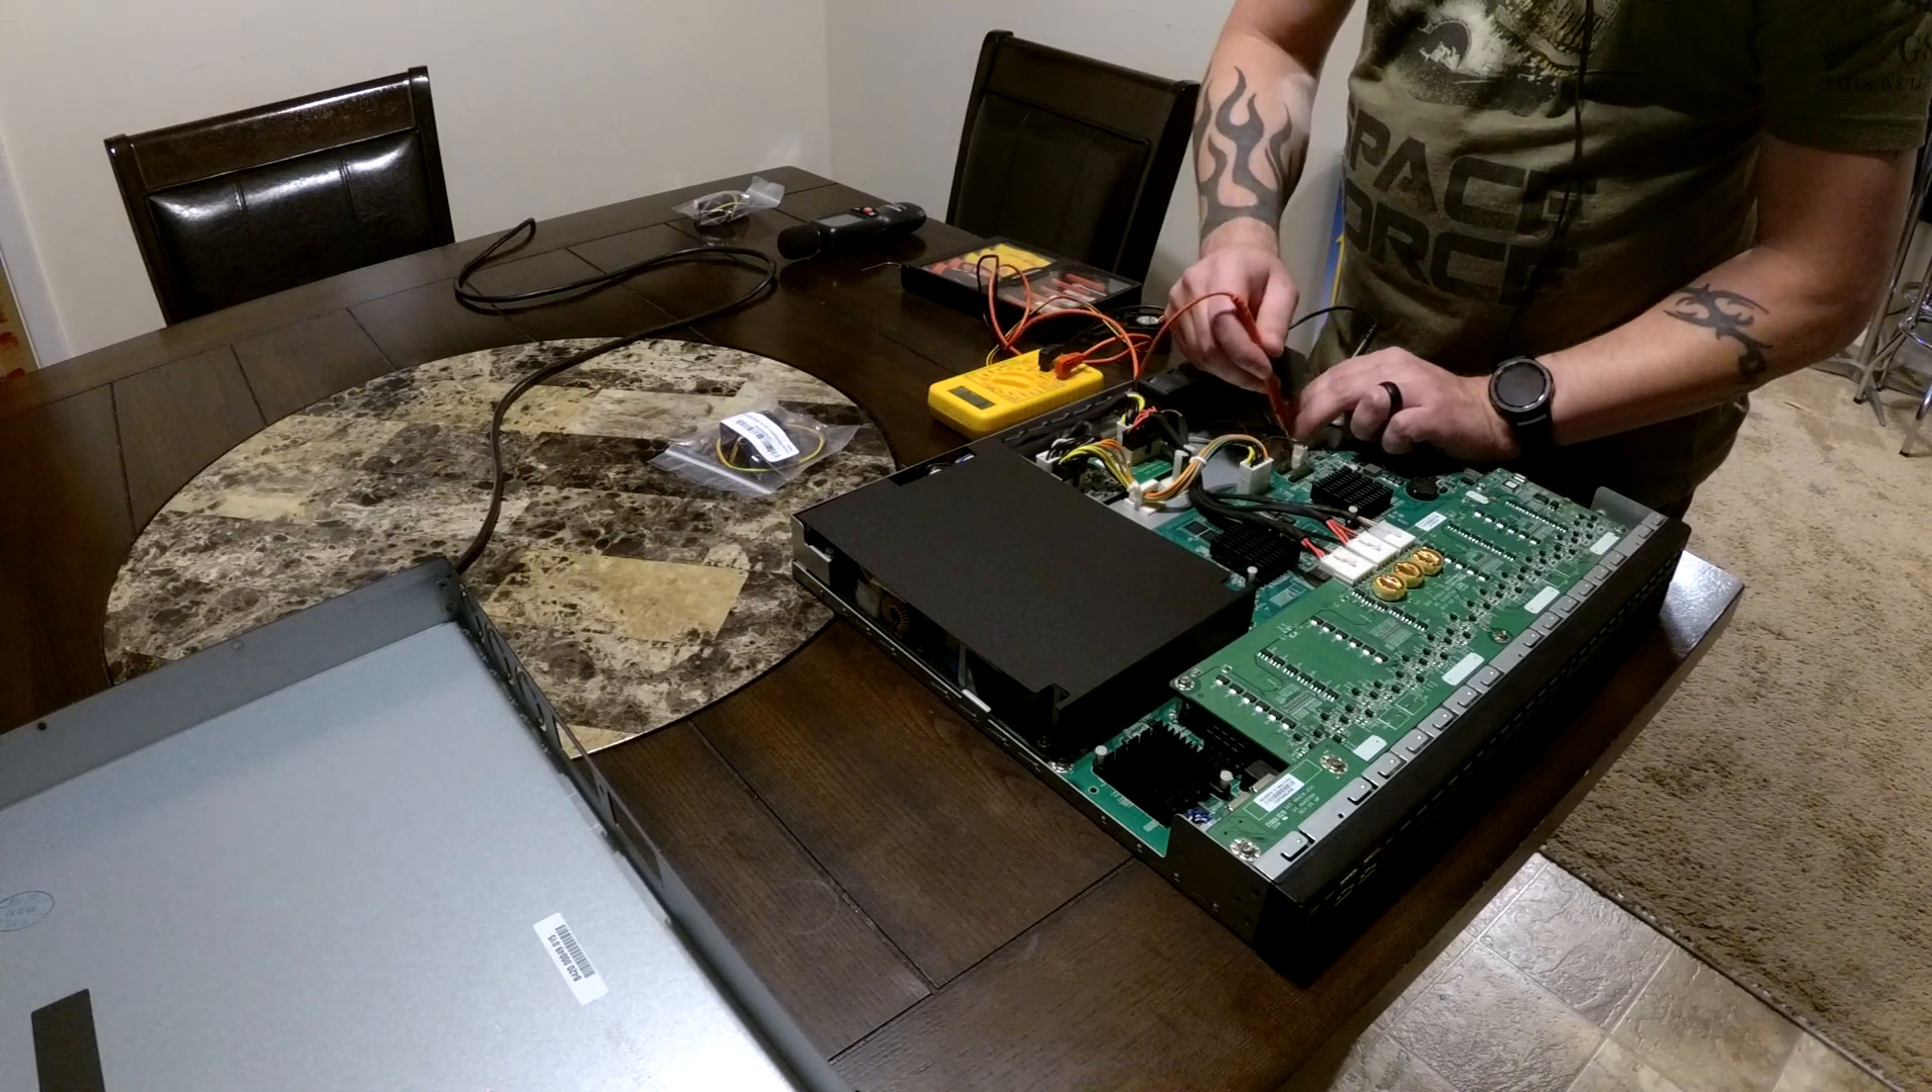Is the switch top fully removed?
Yes.